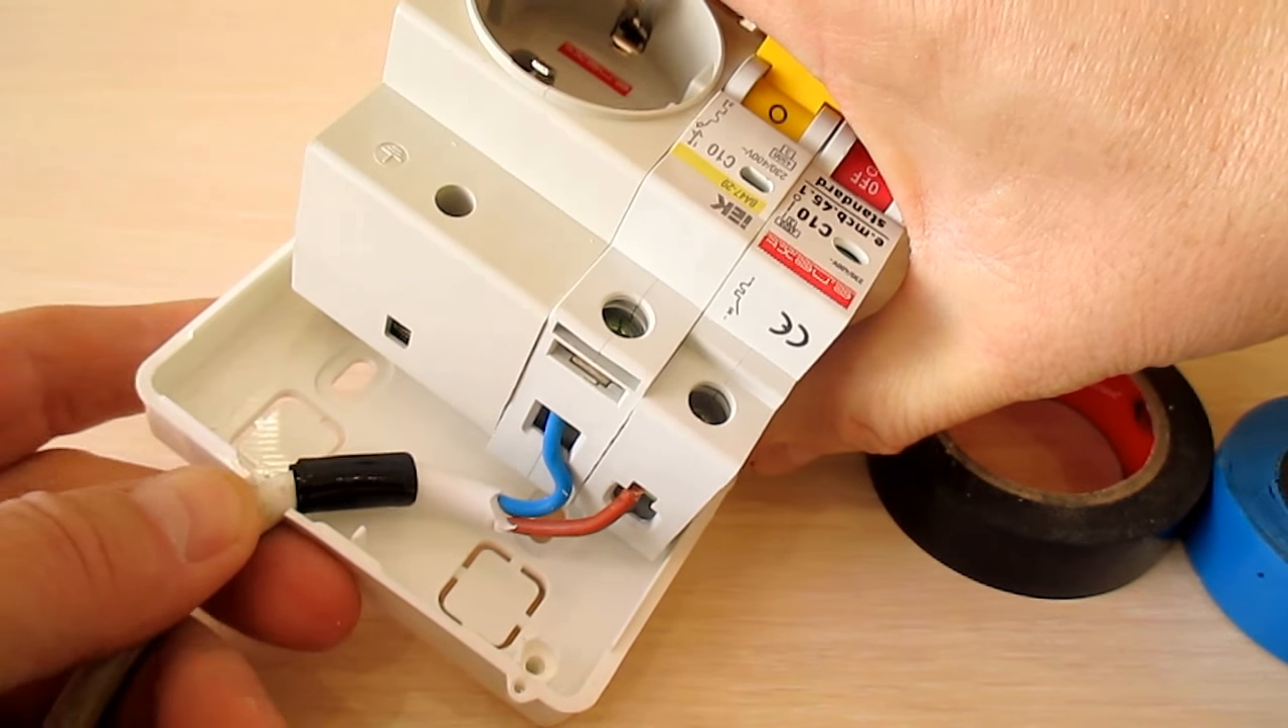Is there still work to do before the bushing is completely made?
No.